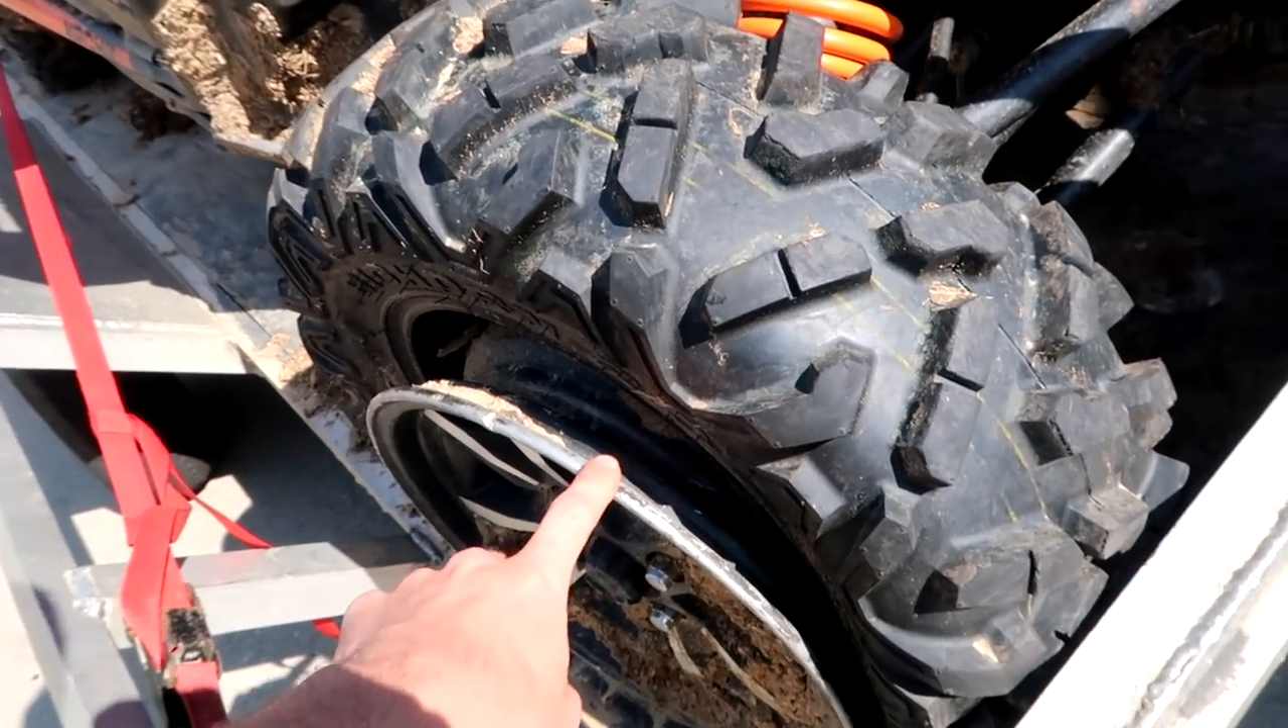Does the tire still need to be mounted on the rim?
Yes.